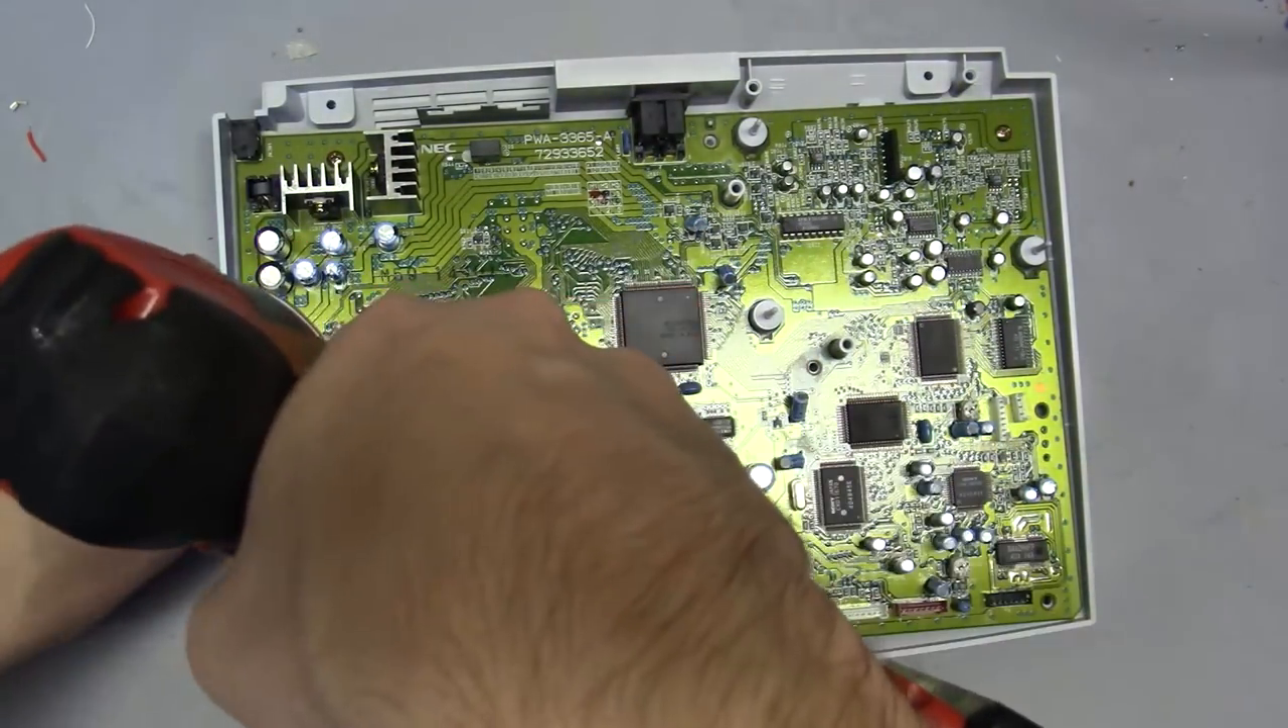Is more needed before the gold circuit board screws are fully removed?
Yes.